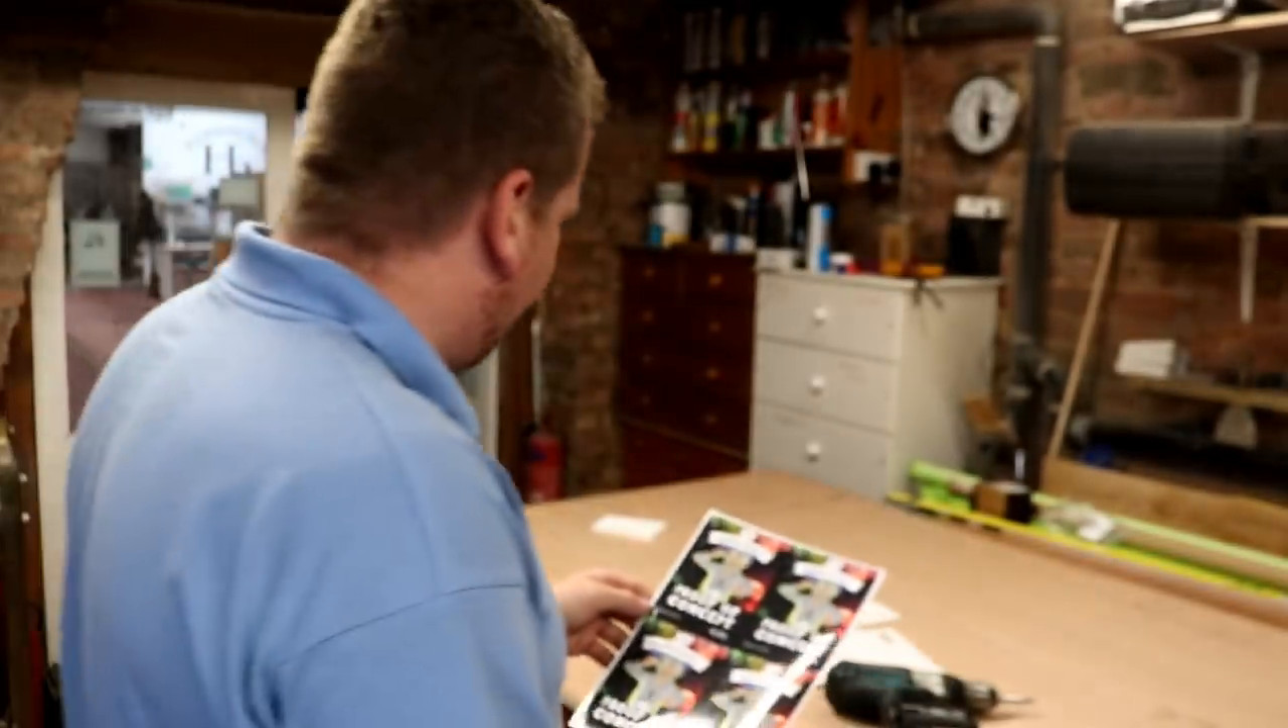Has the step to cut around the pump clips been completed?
No.